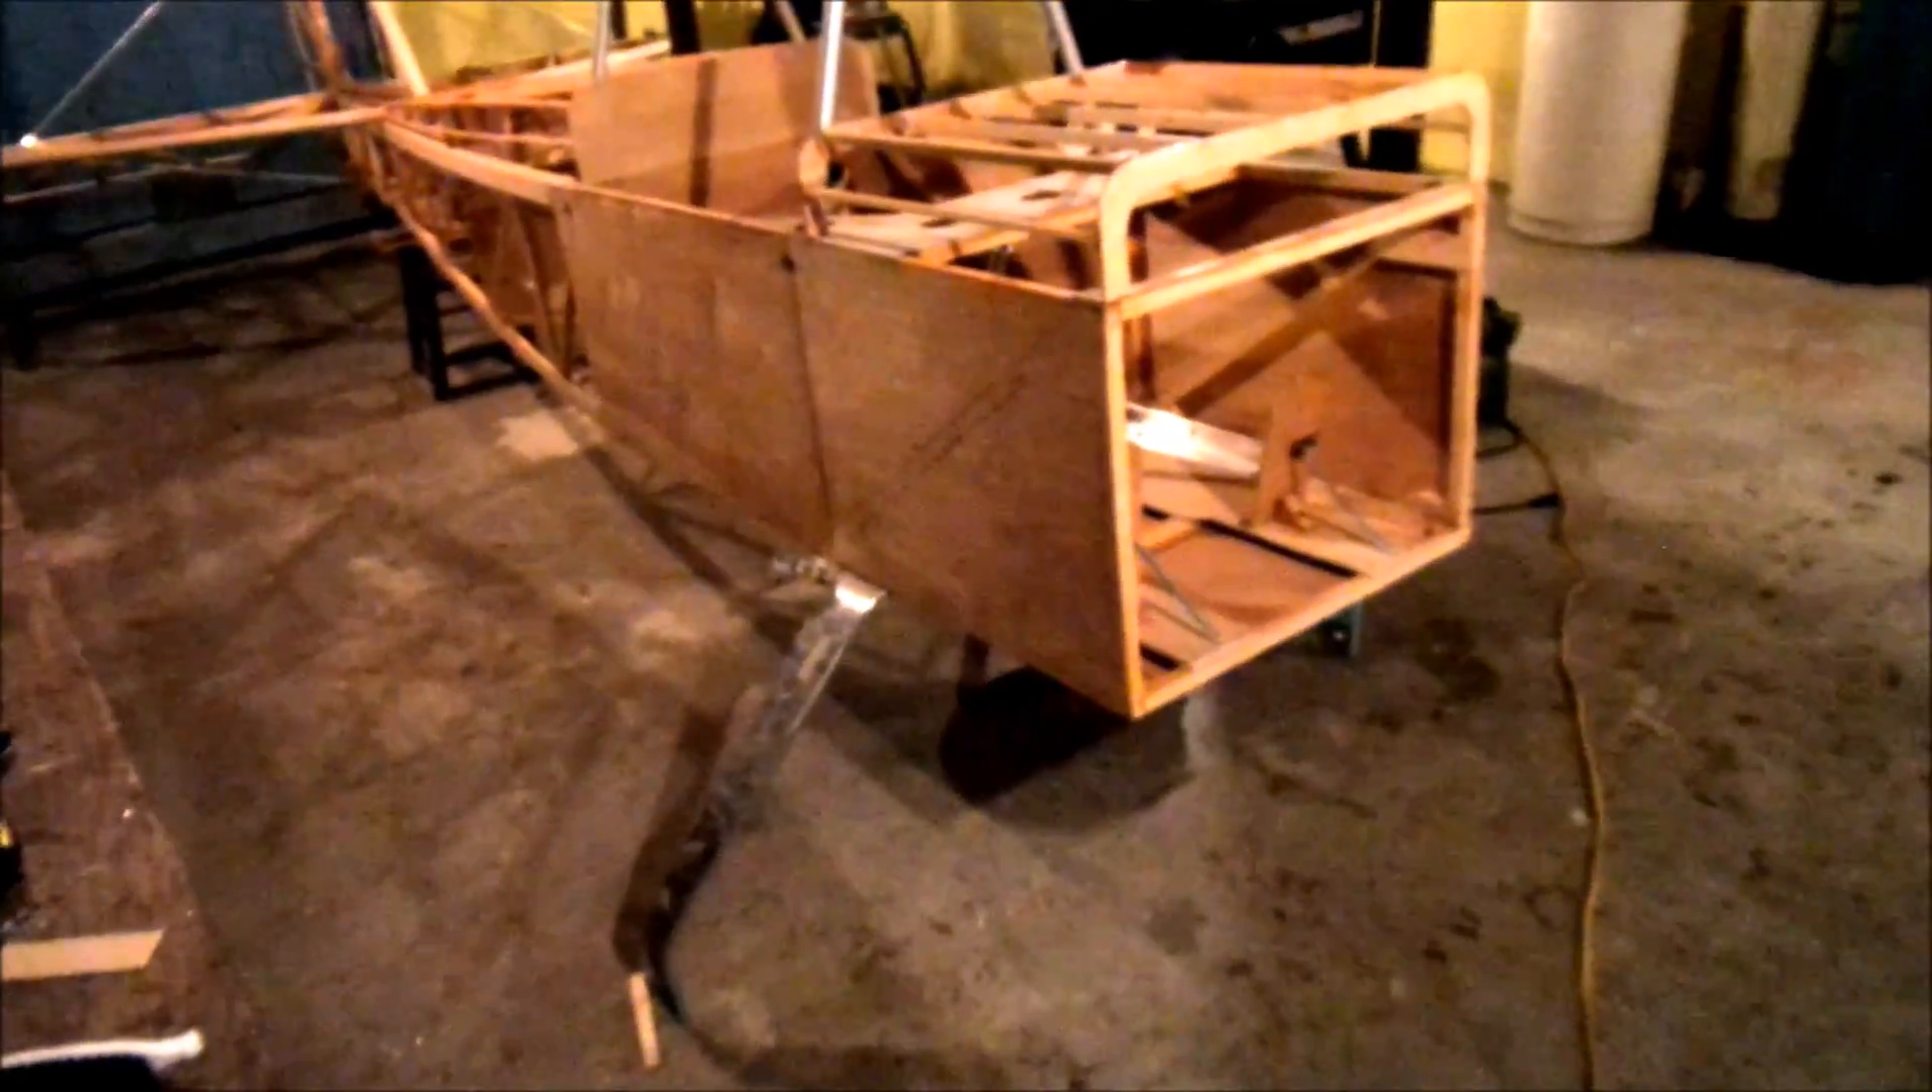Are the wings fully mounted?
No.